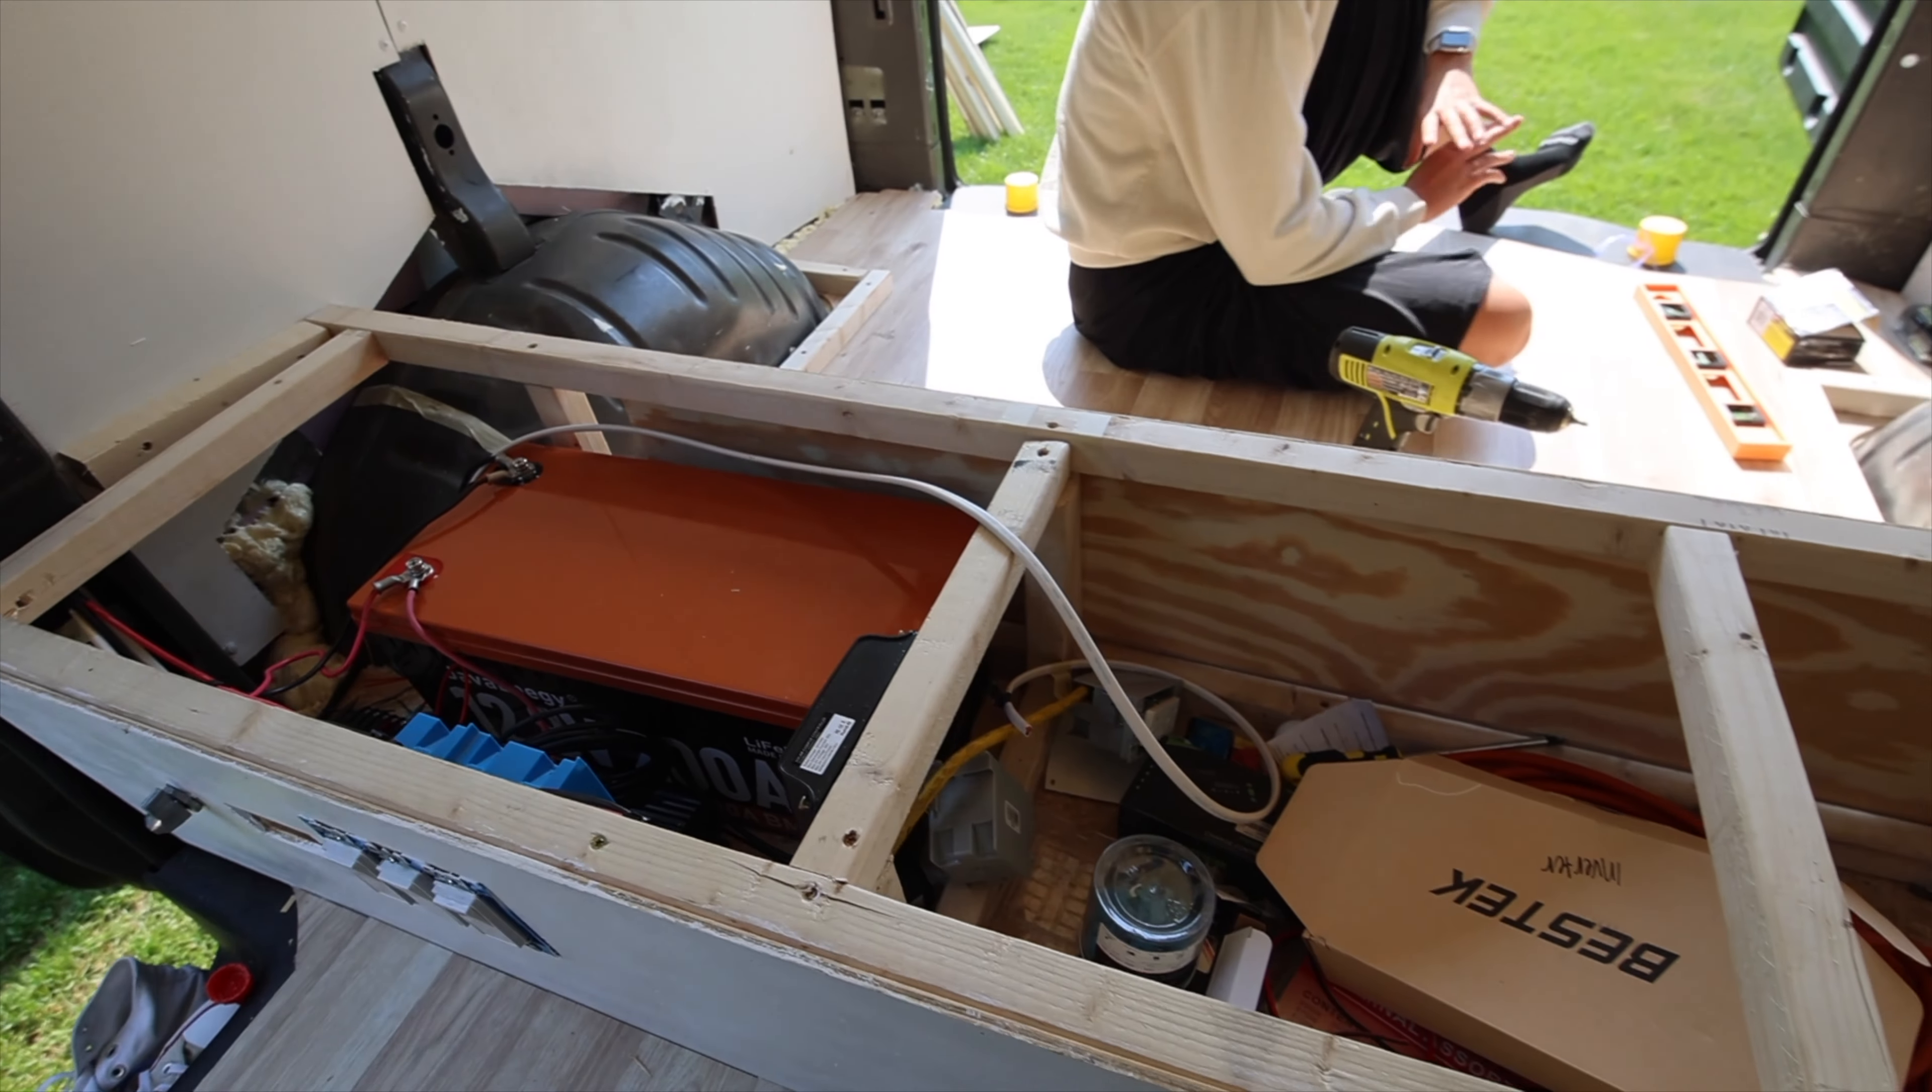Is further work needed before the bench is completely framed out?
No.